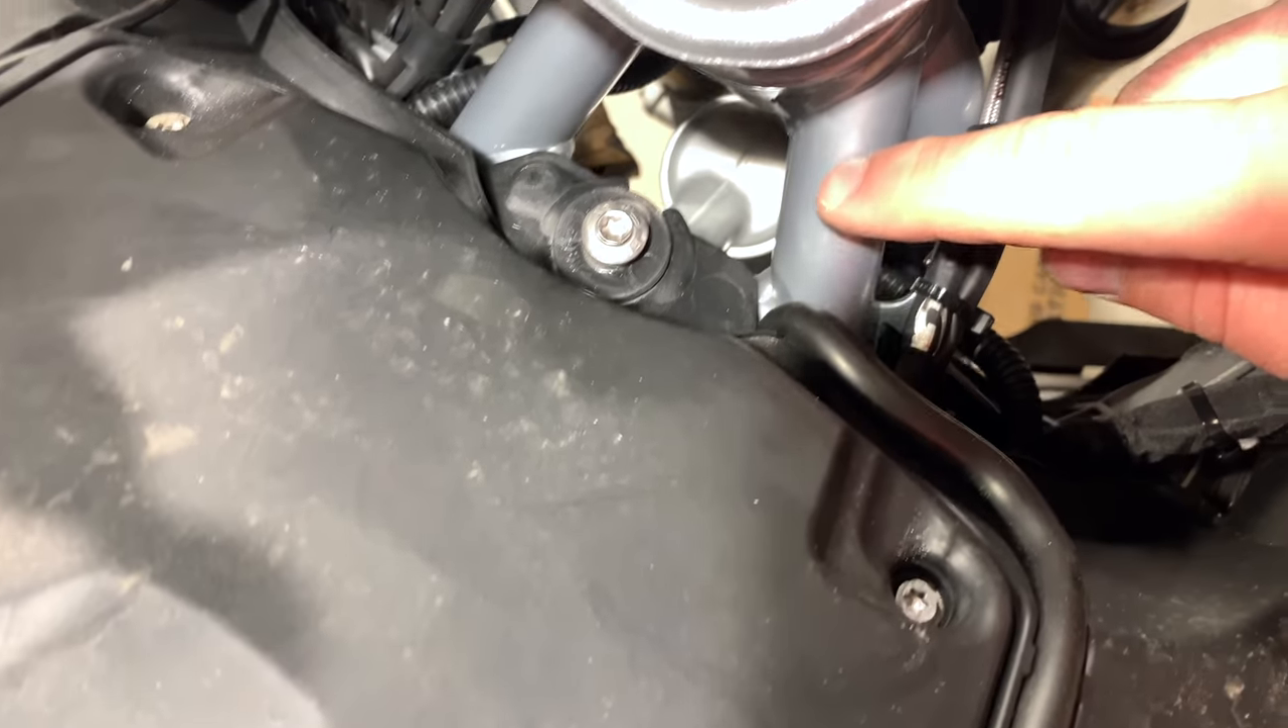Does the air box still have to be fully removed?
Yes.